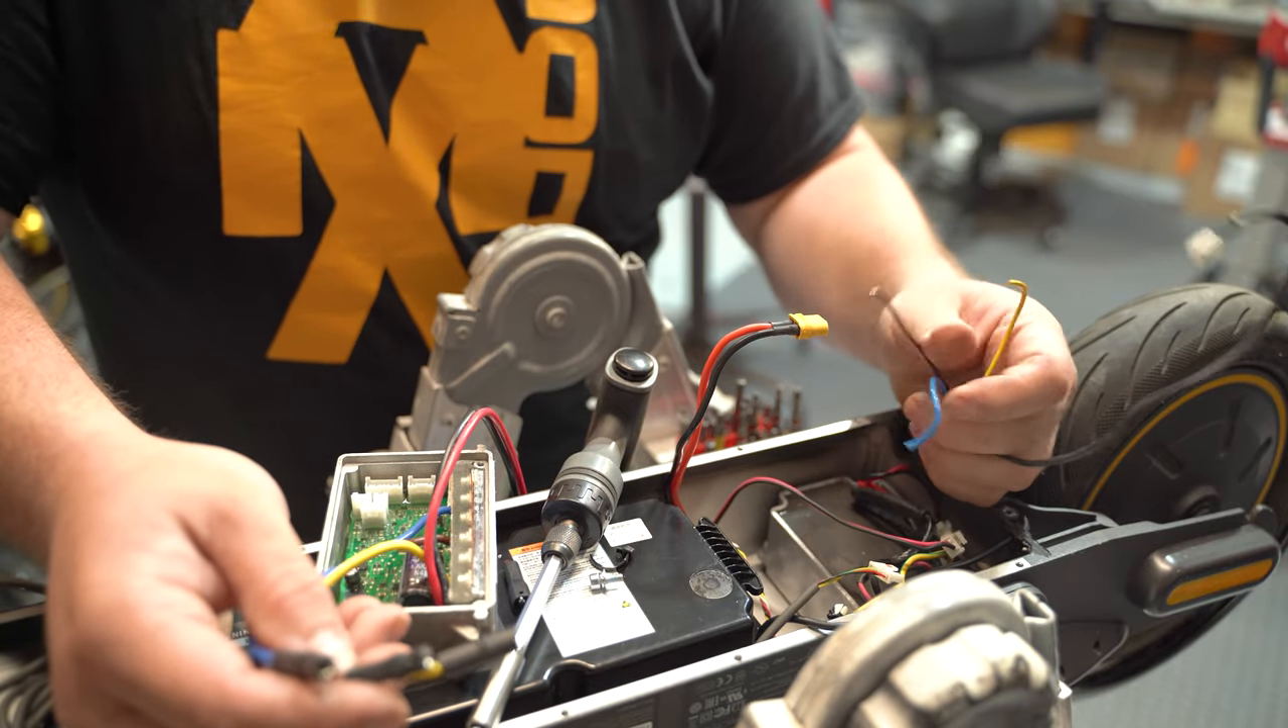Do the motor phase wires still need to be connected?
Yes.